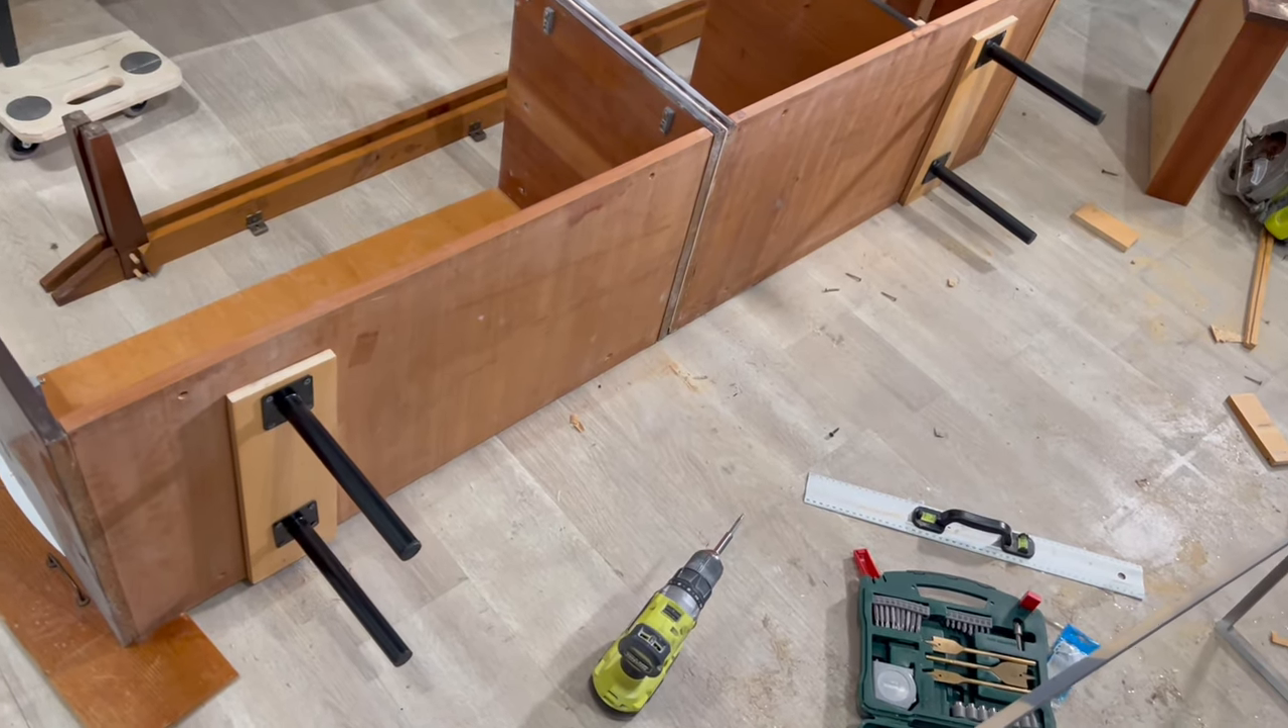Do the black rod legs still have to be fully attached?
No.